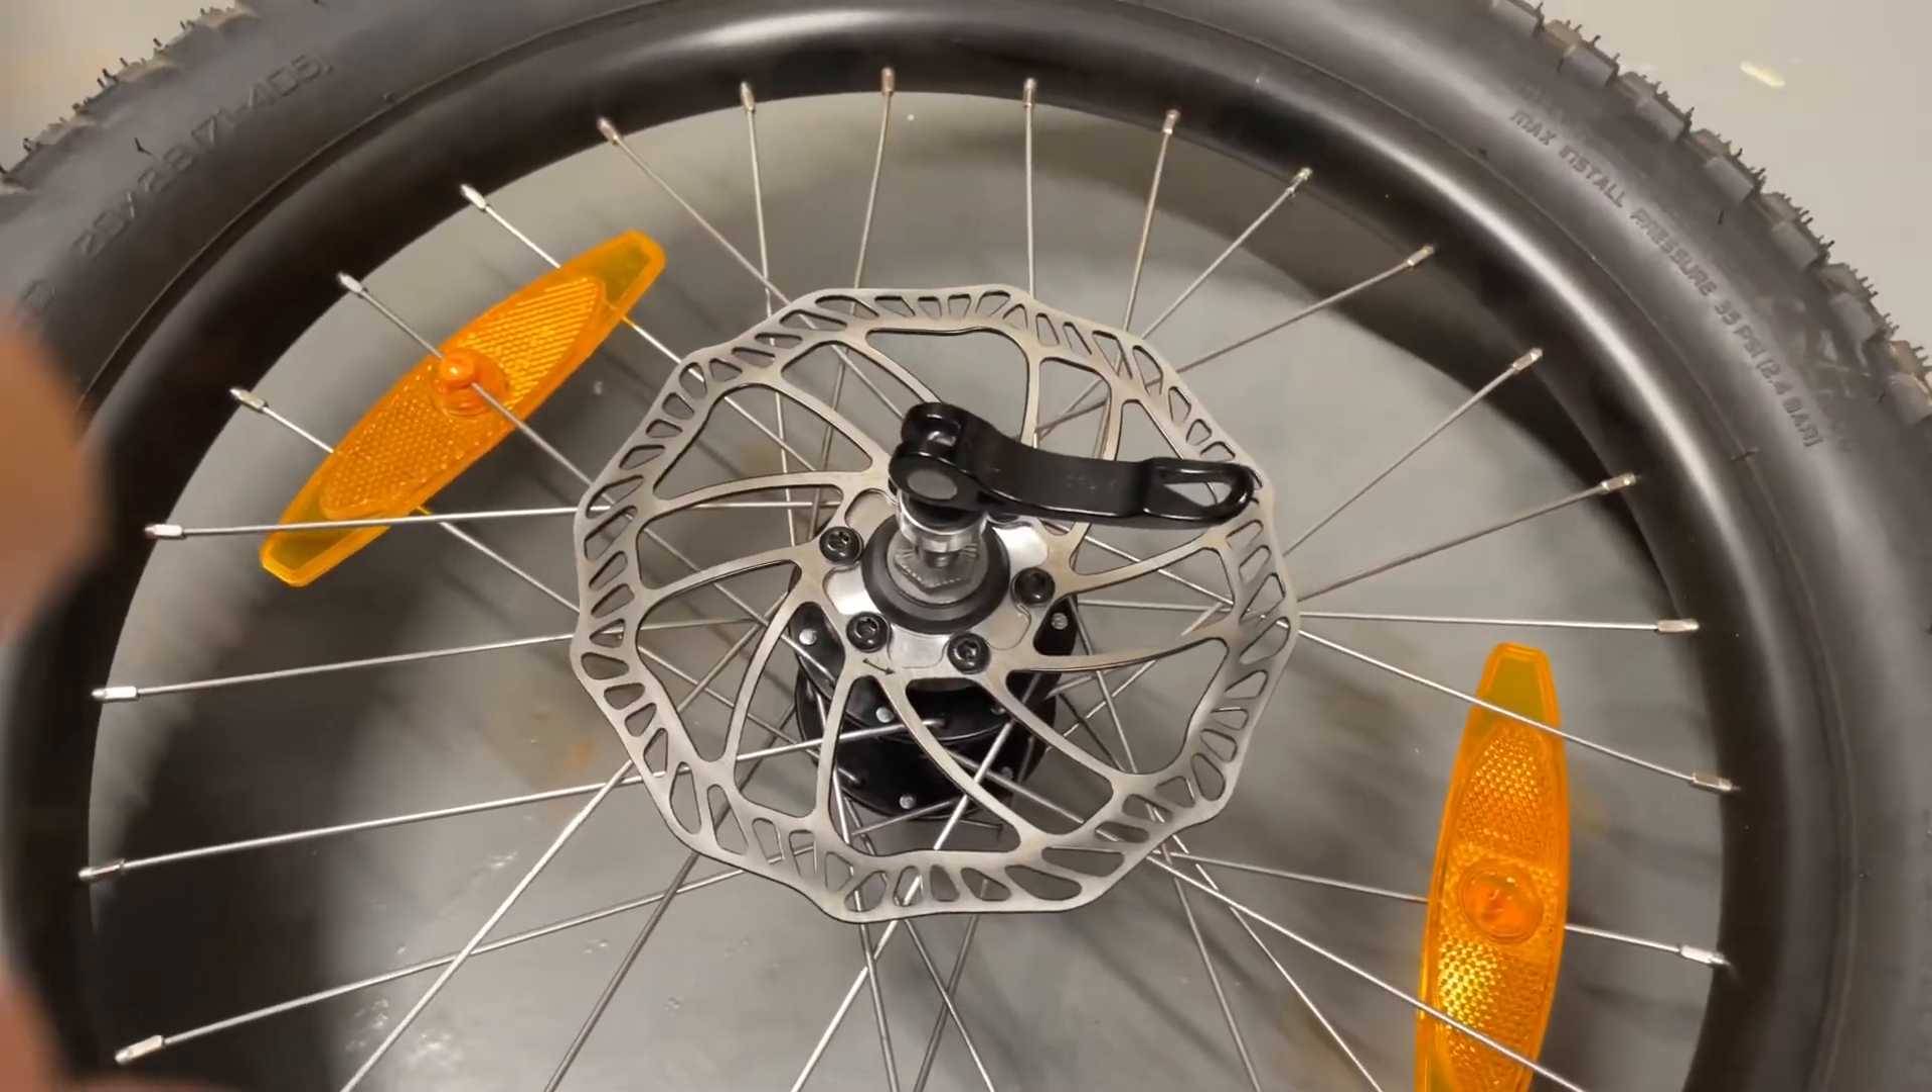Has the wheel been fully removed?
Yes.